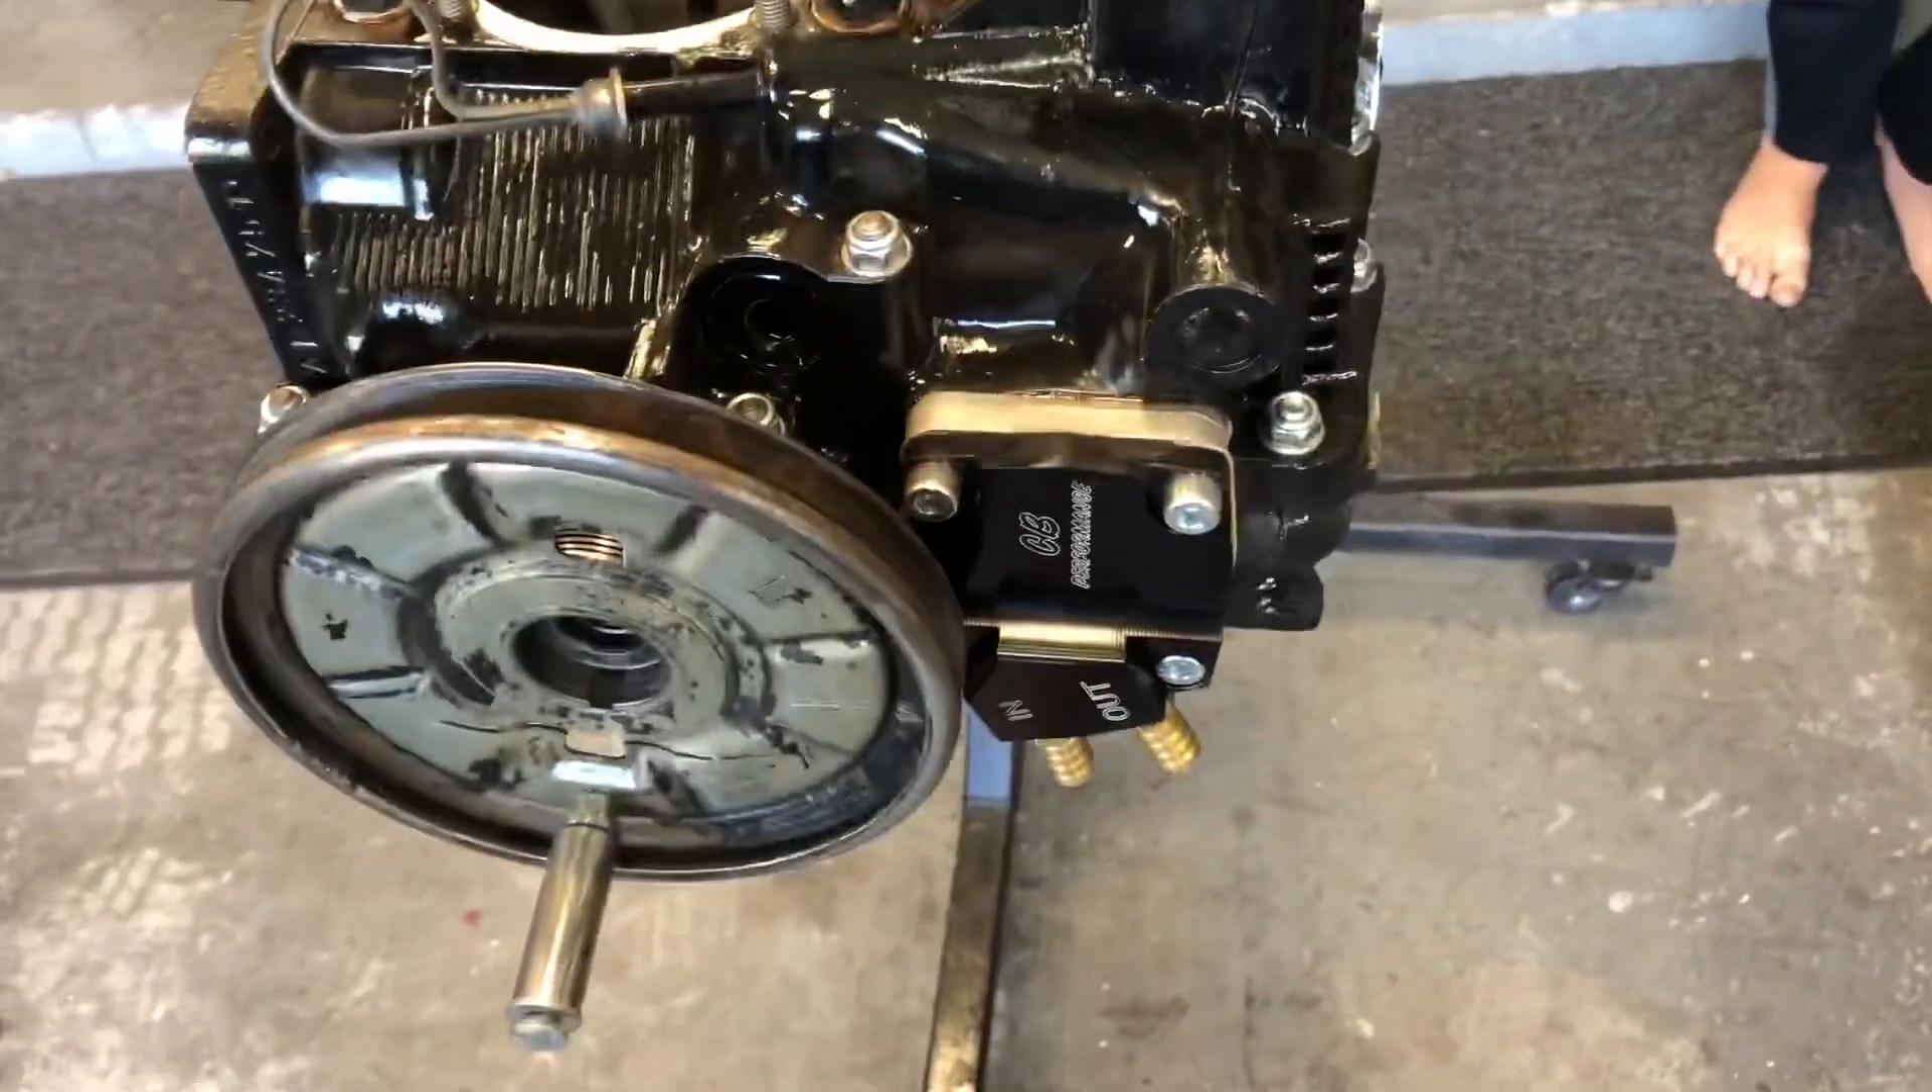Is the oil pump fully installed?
Yes.